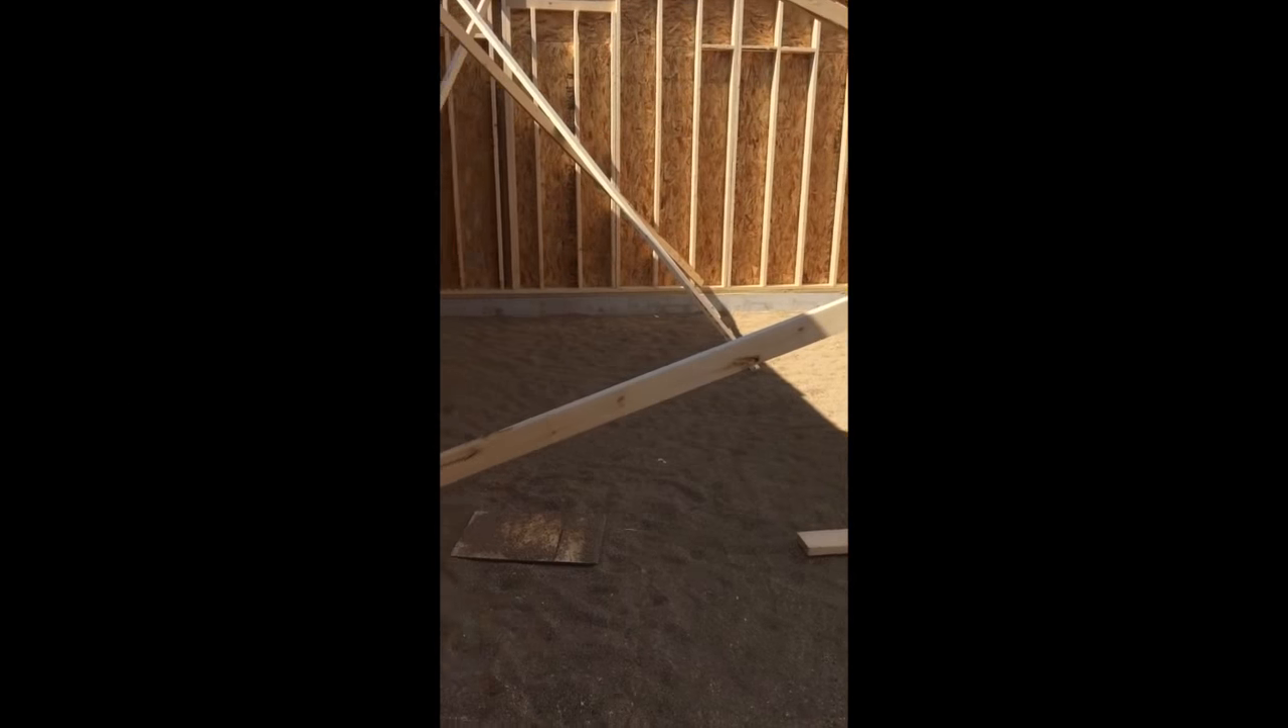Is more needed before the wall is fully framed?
No.